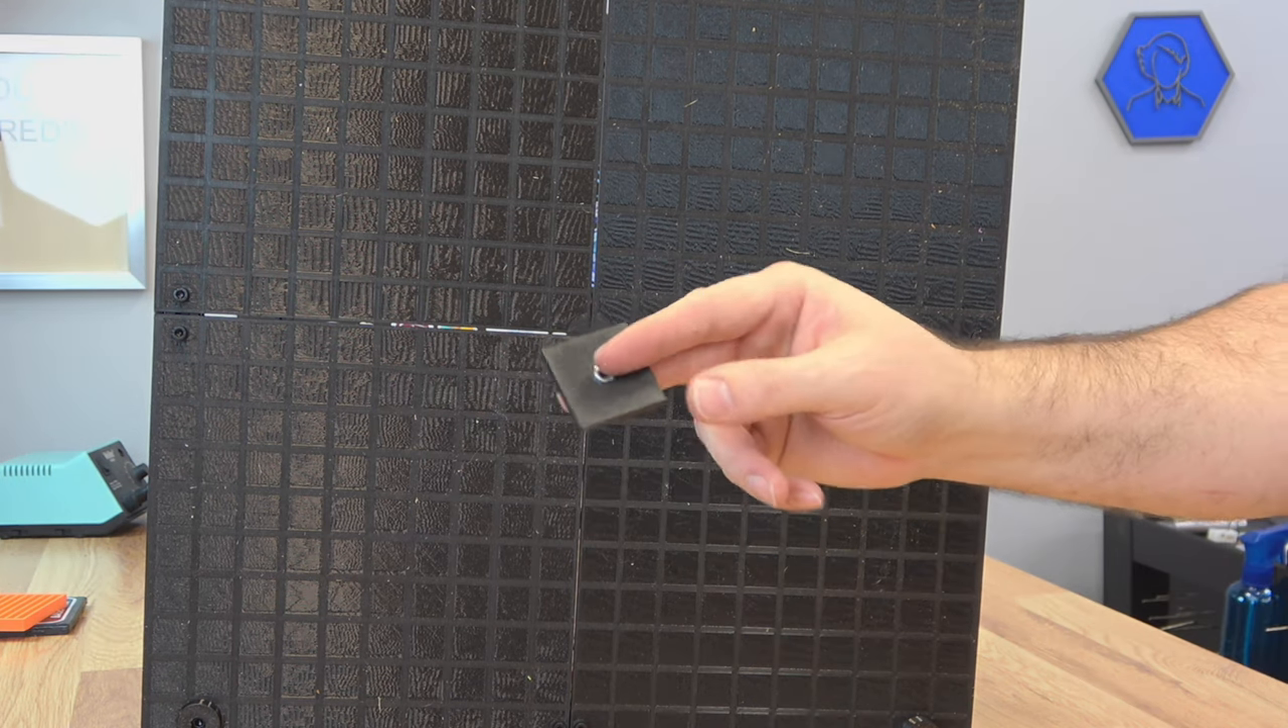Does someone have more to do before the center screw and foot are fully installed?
Yes.